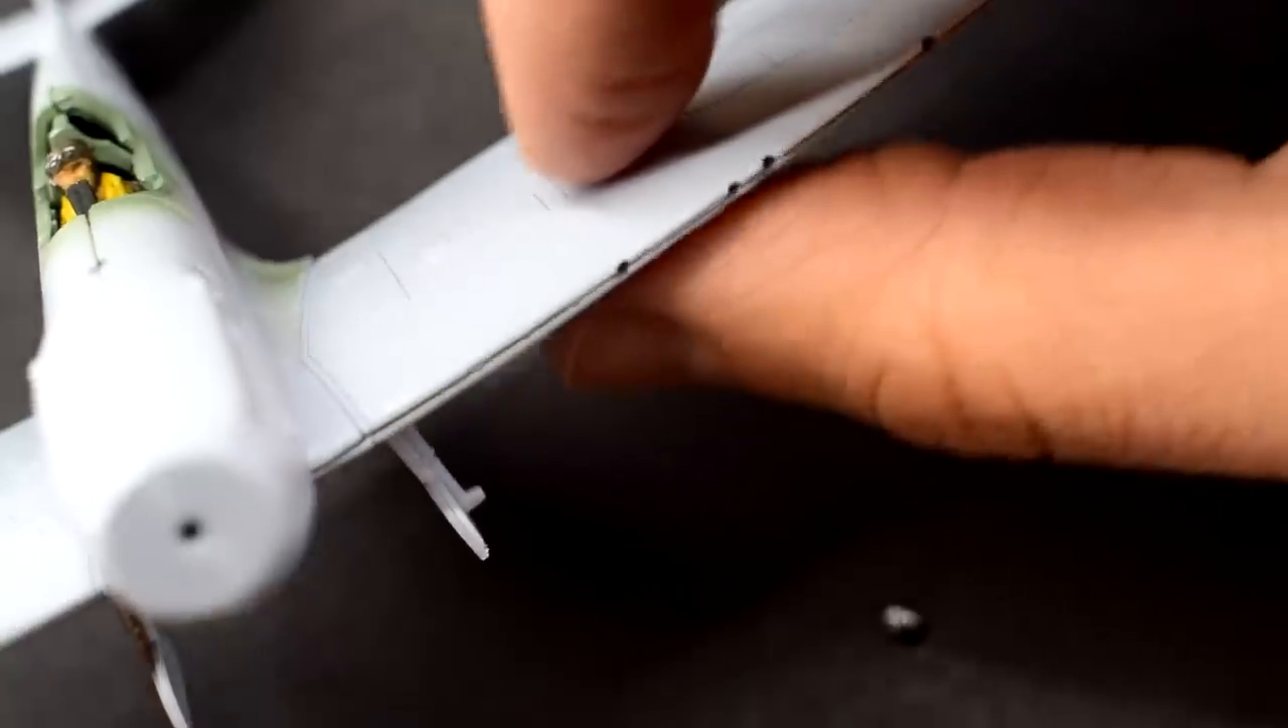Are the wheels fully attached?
No.